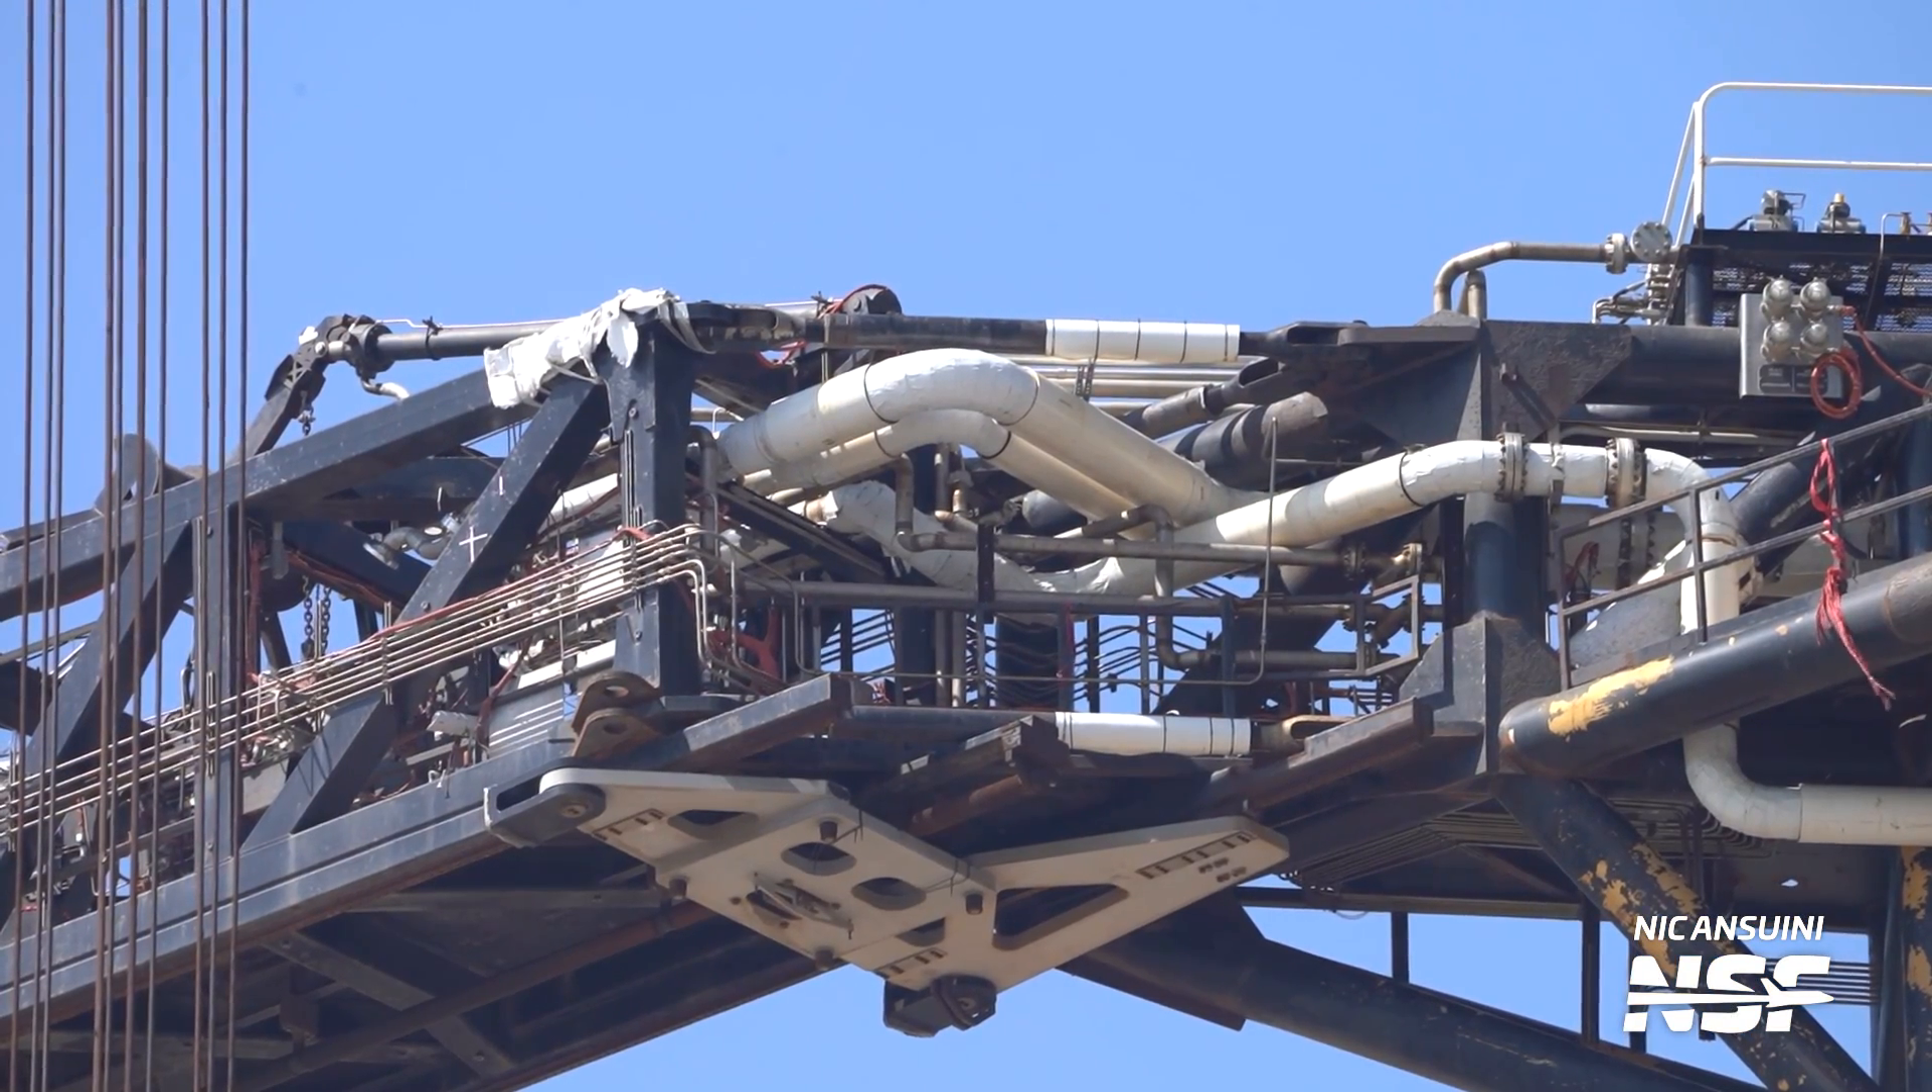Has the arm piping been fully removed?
No.